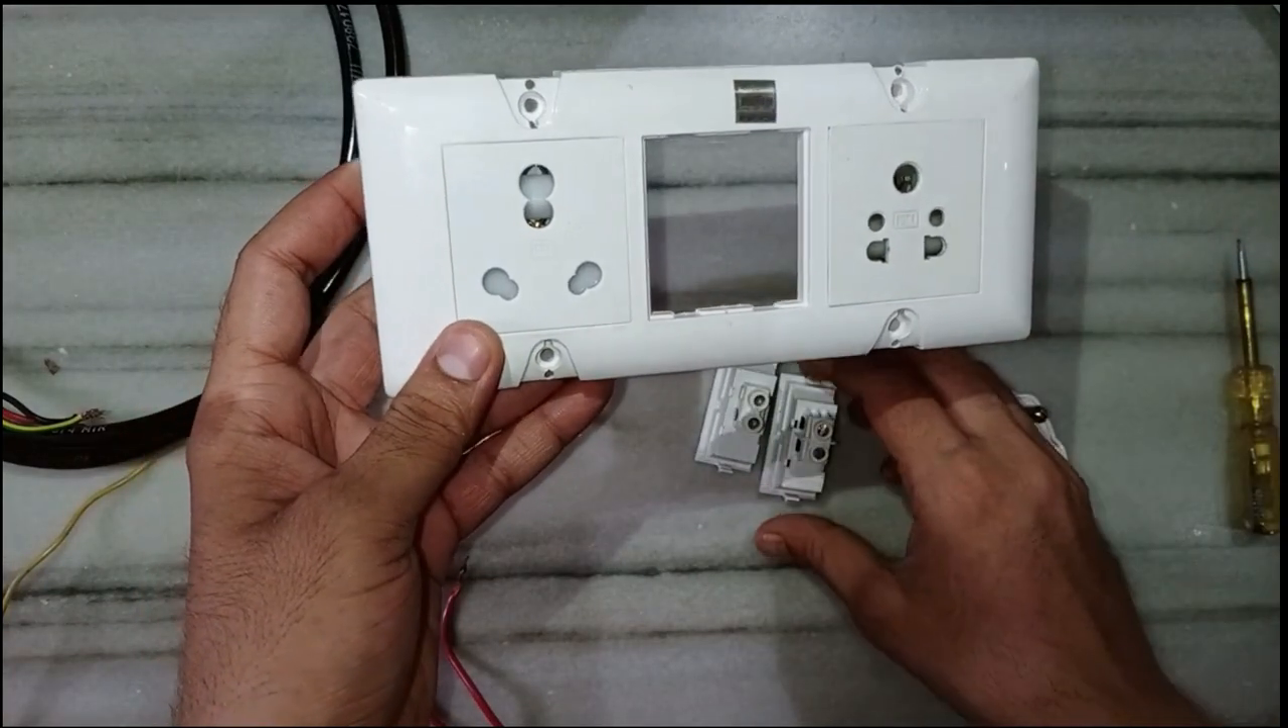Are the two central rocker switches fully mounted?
No.